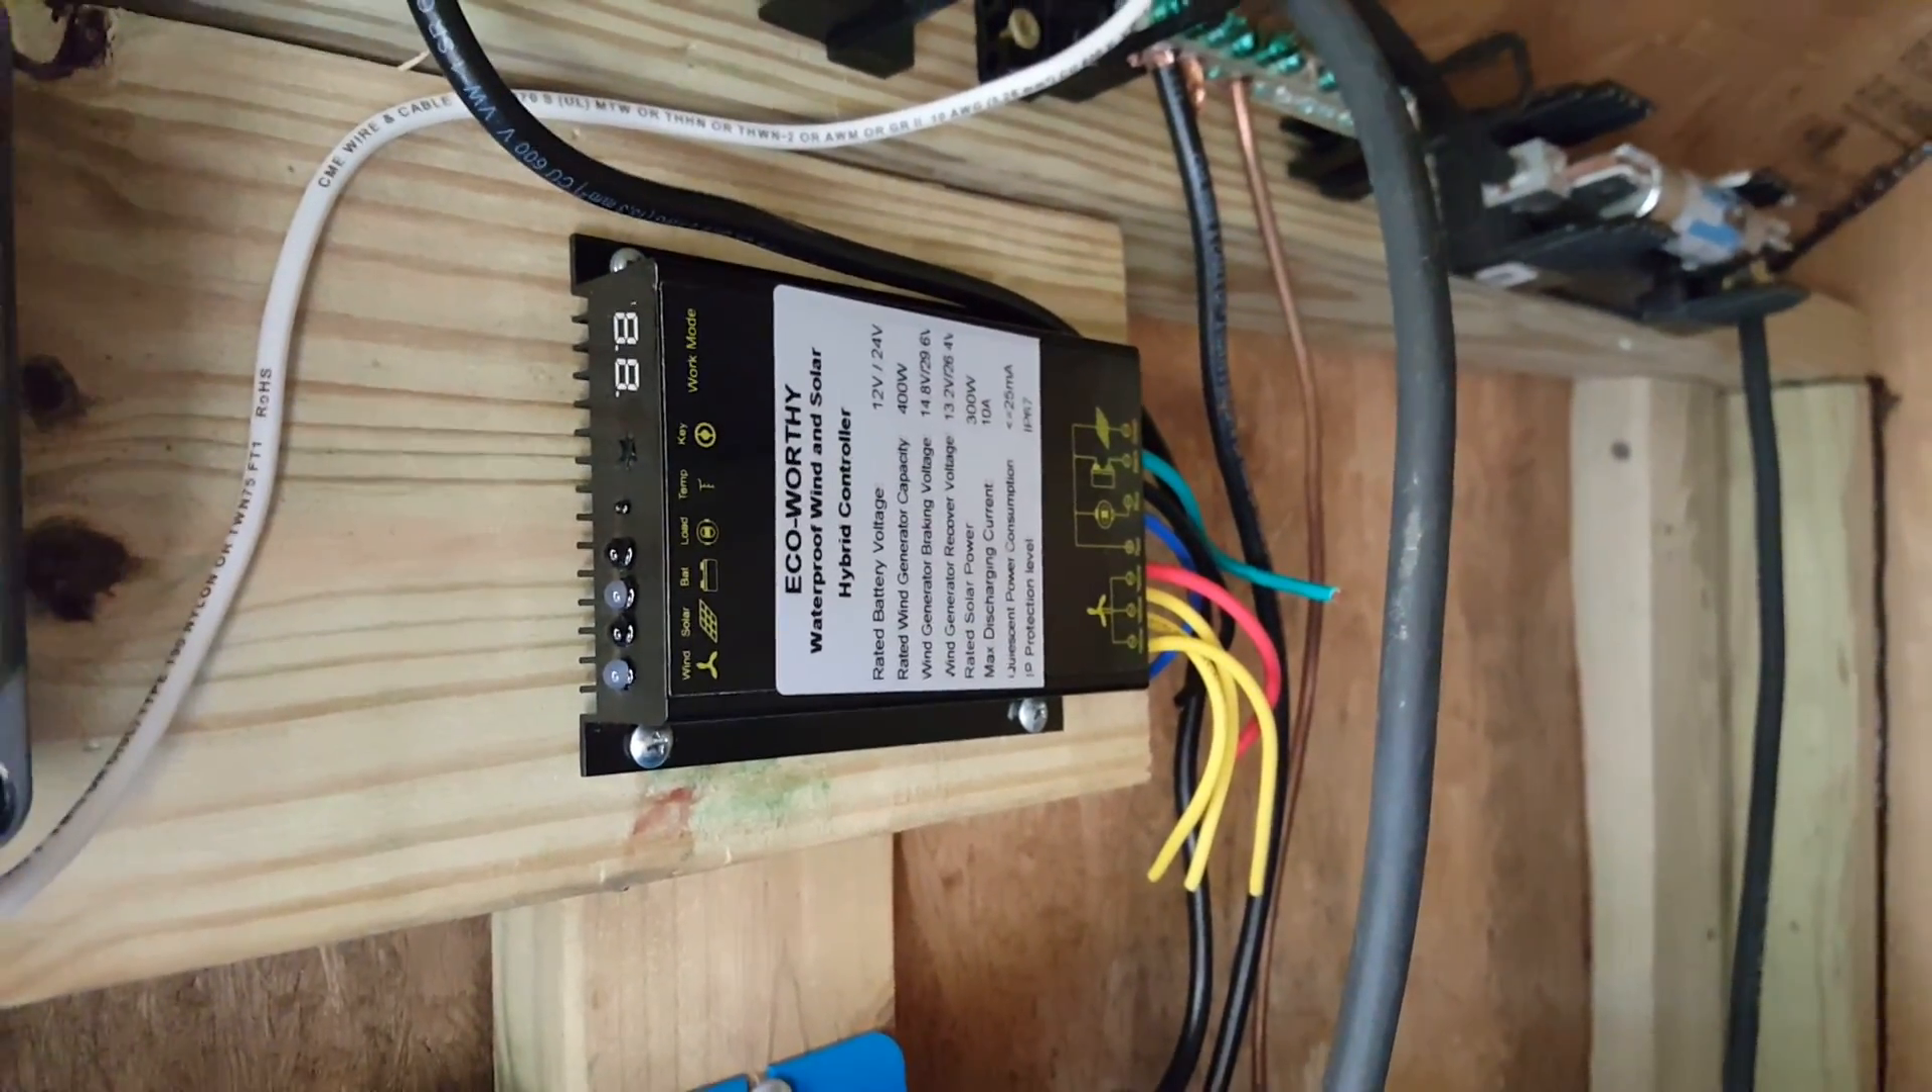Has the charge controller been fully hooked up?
No.